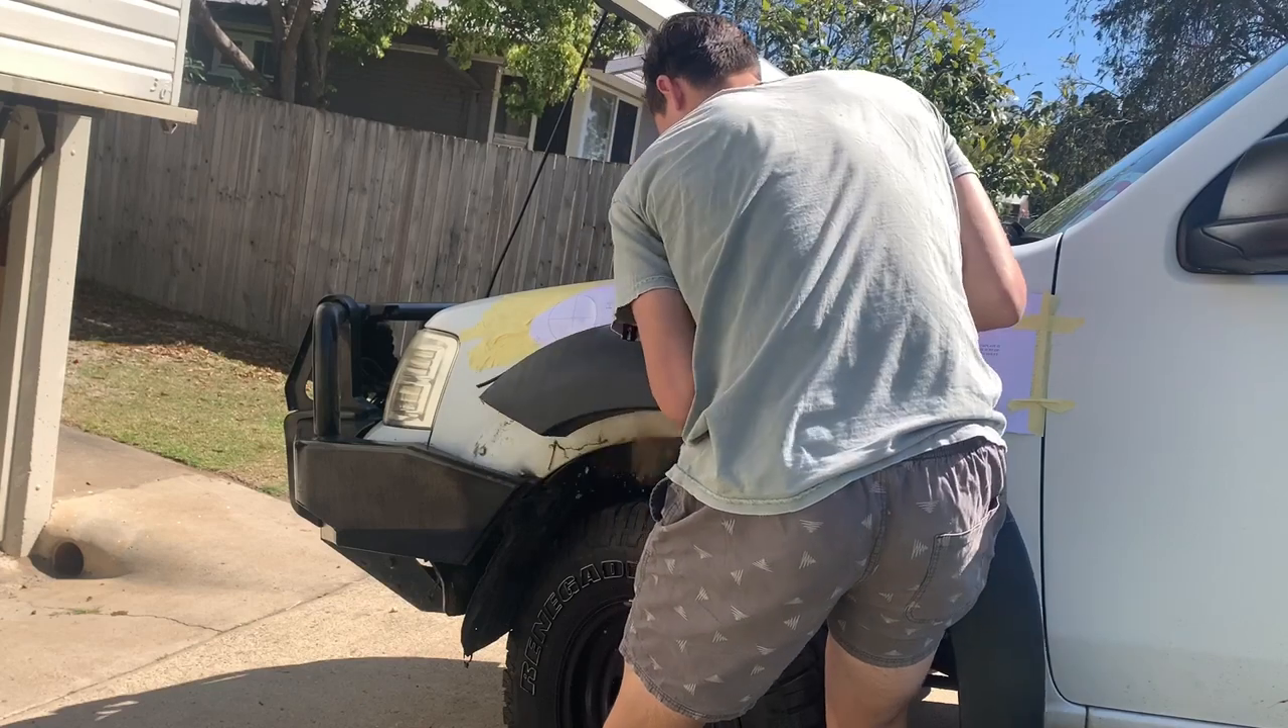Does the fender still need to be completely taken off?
Yes.